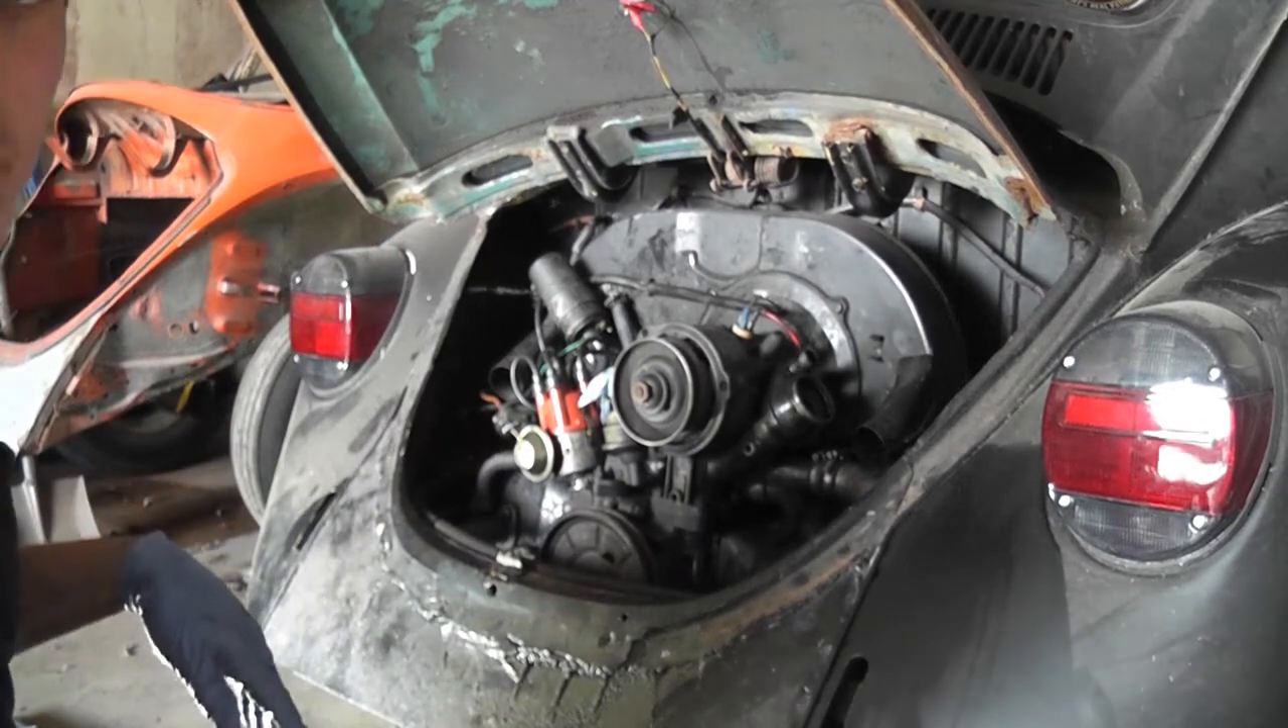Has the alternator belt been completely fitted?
No.